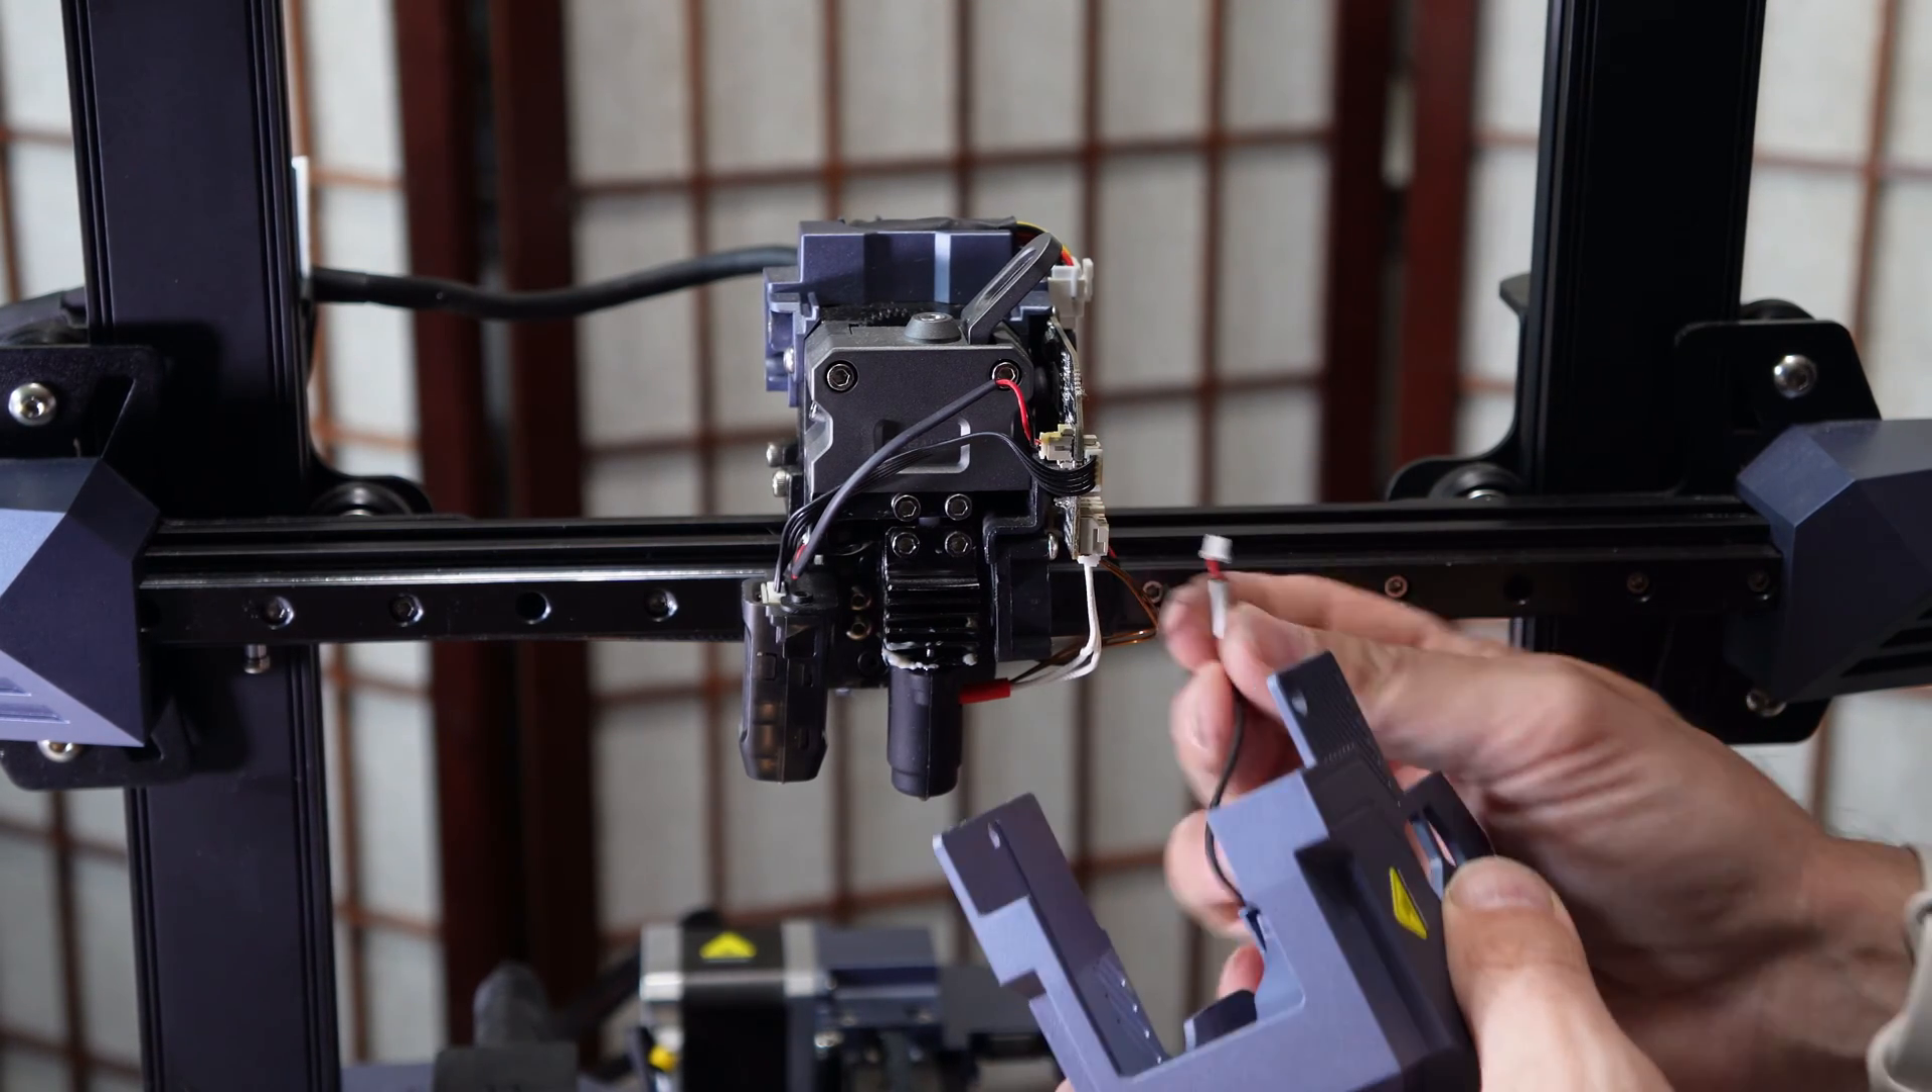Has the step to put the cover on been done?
No.